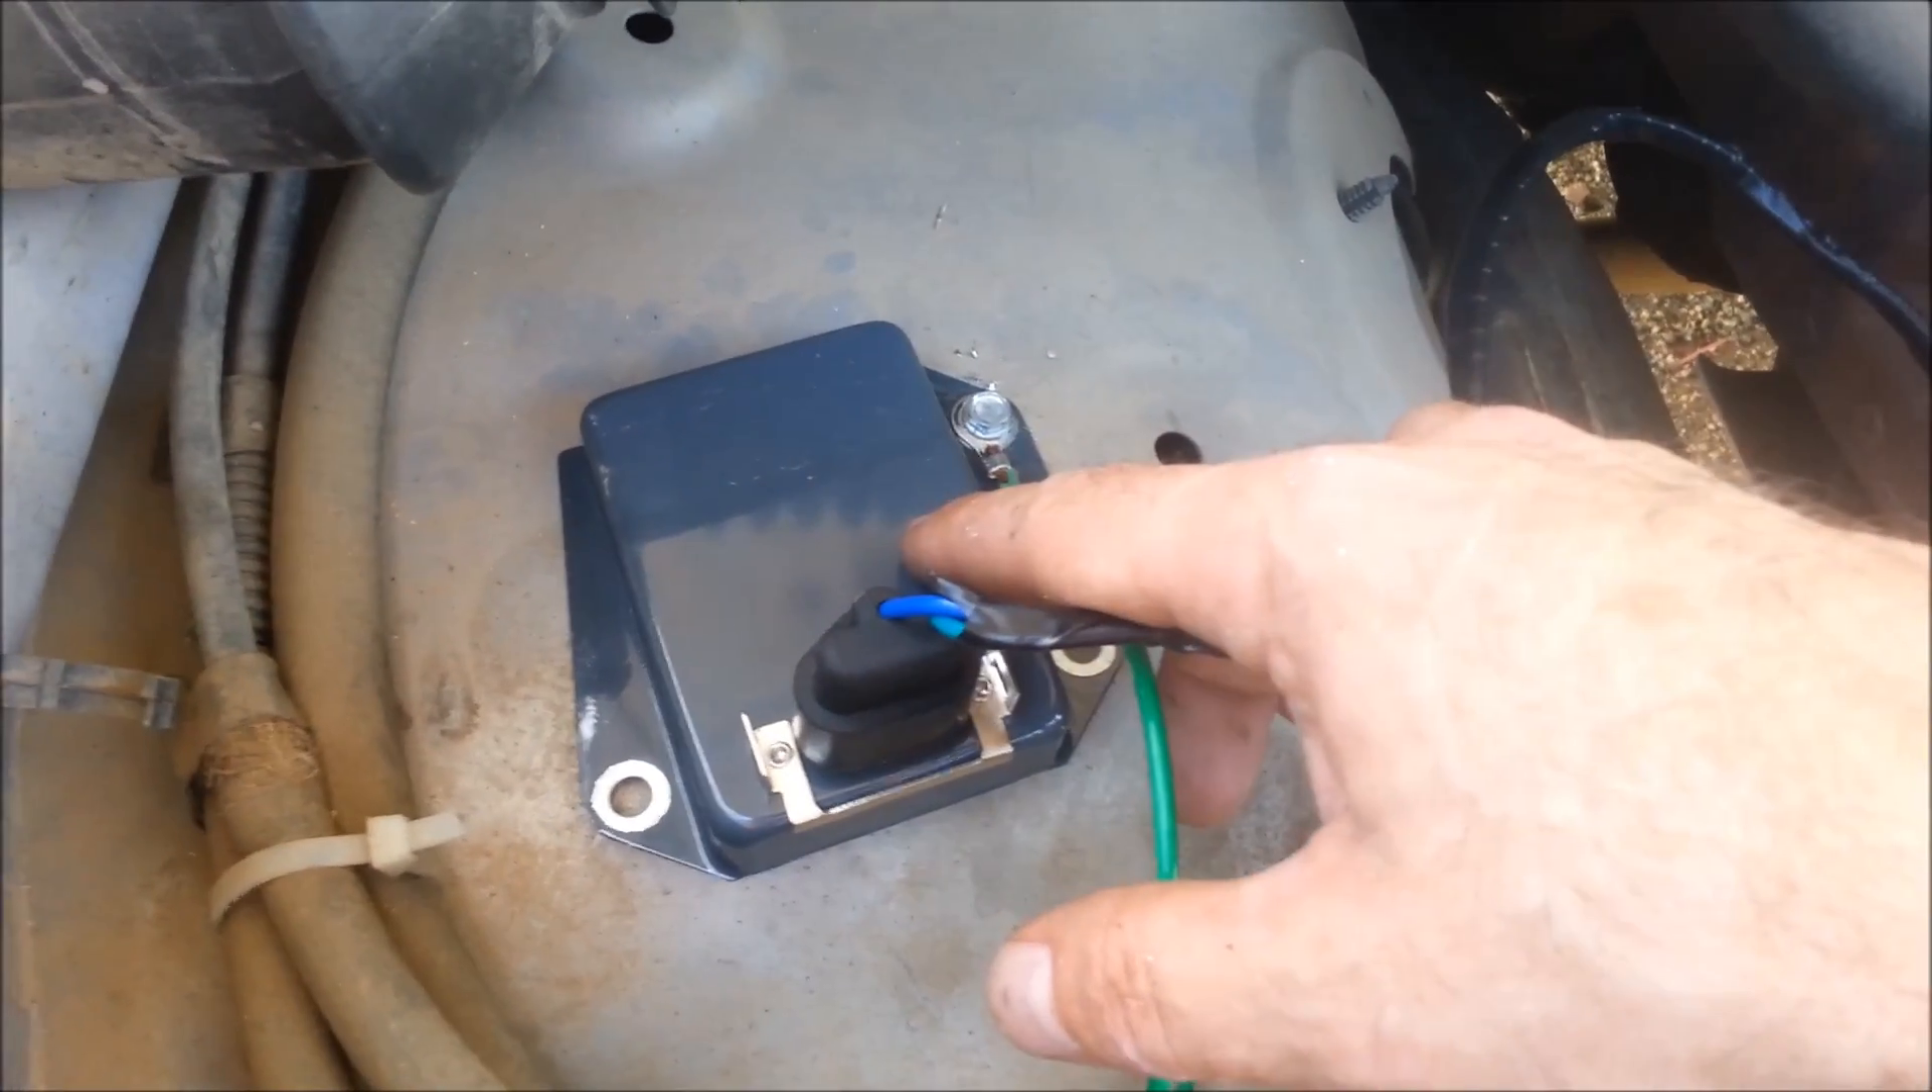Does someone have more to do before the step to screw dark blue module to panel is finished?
Yes.